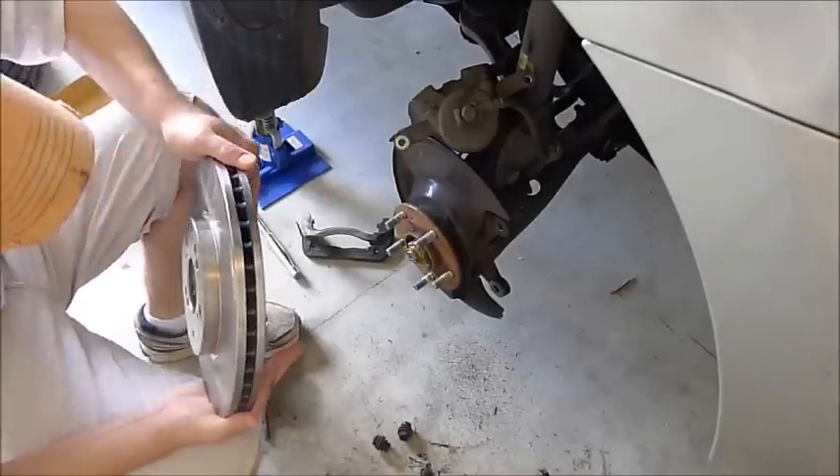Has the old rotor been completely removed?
Yes.